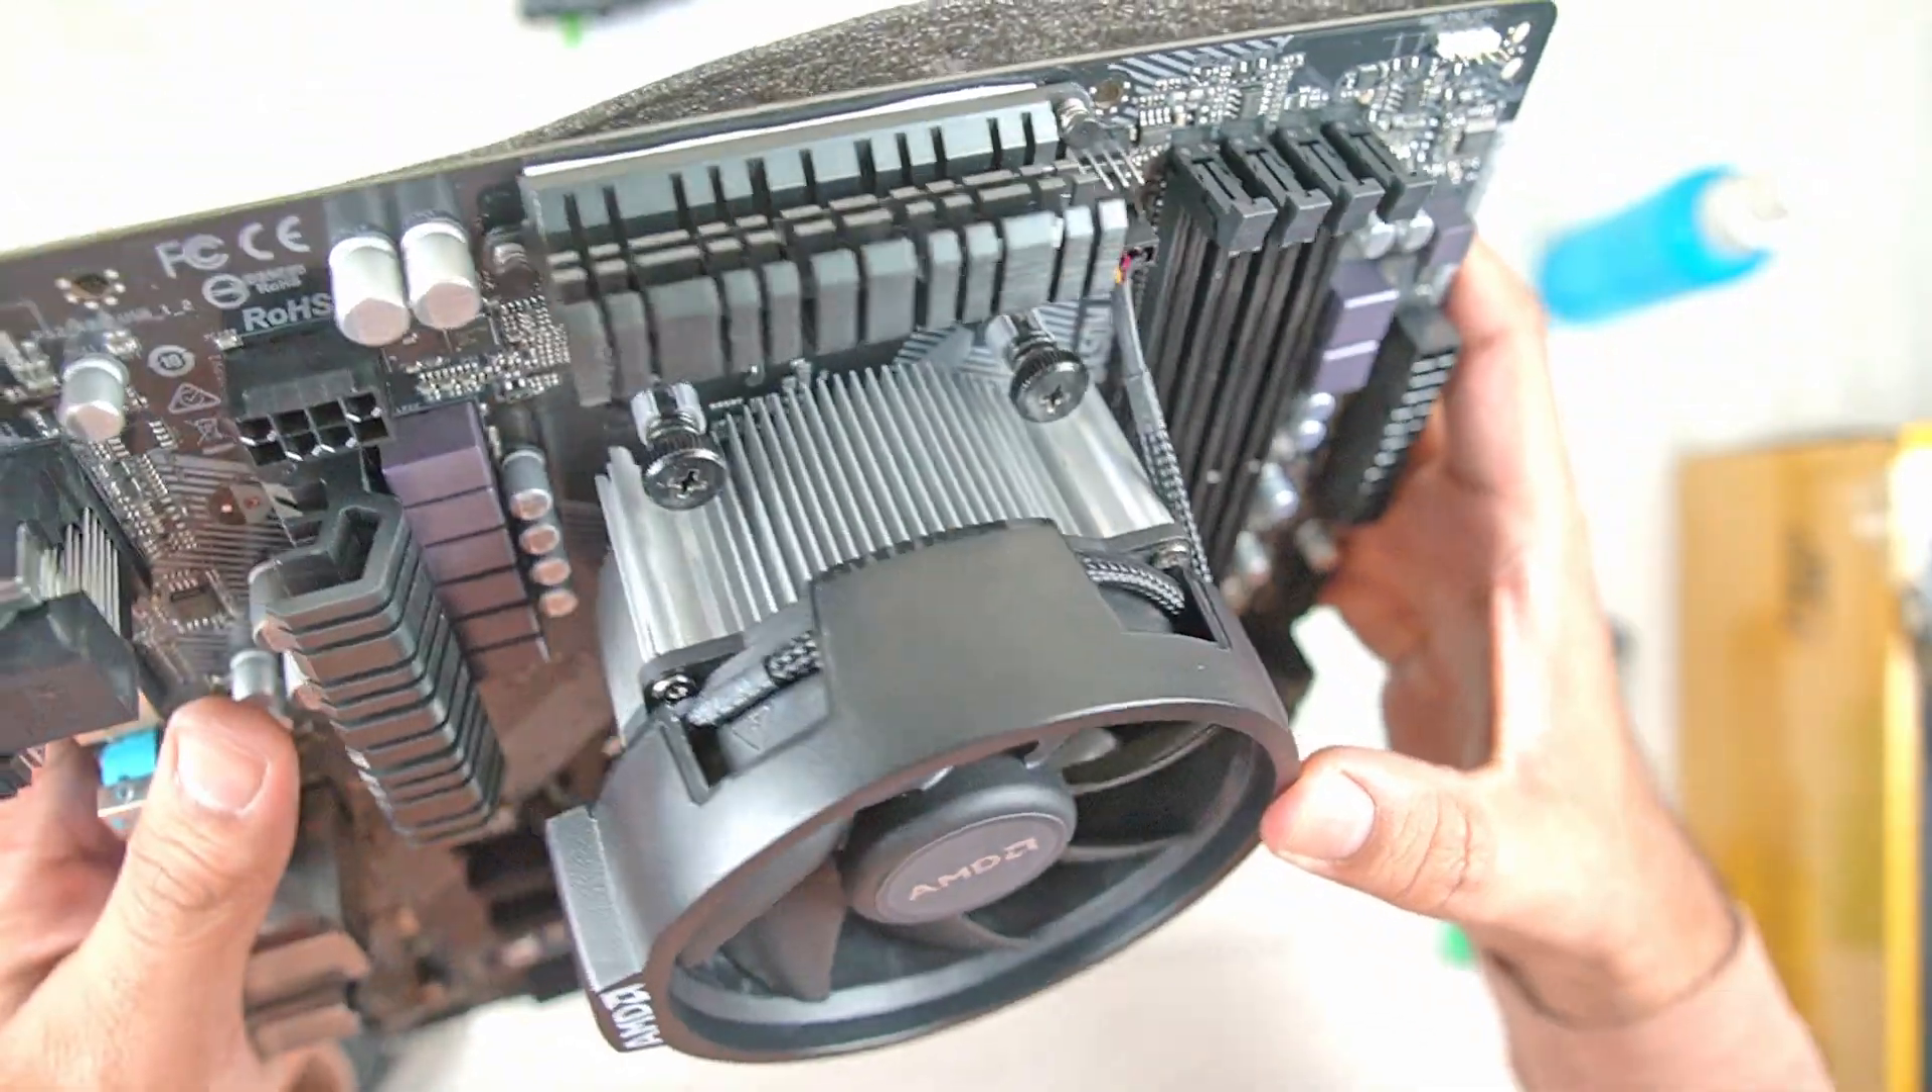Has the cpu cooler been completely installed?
Yes.